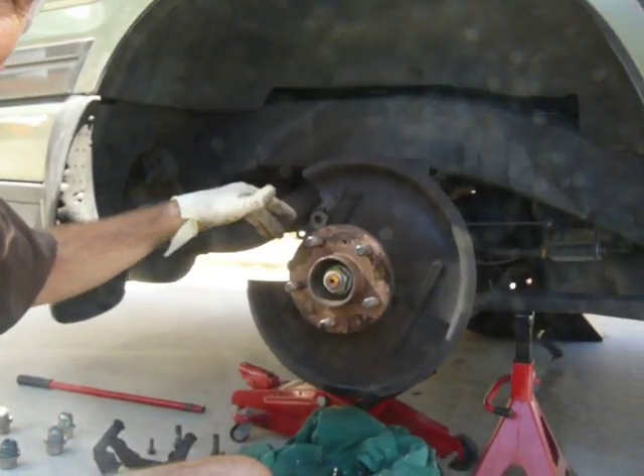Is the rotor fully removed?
Yes.